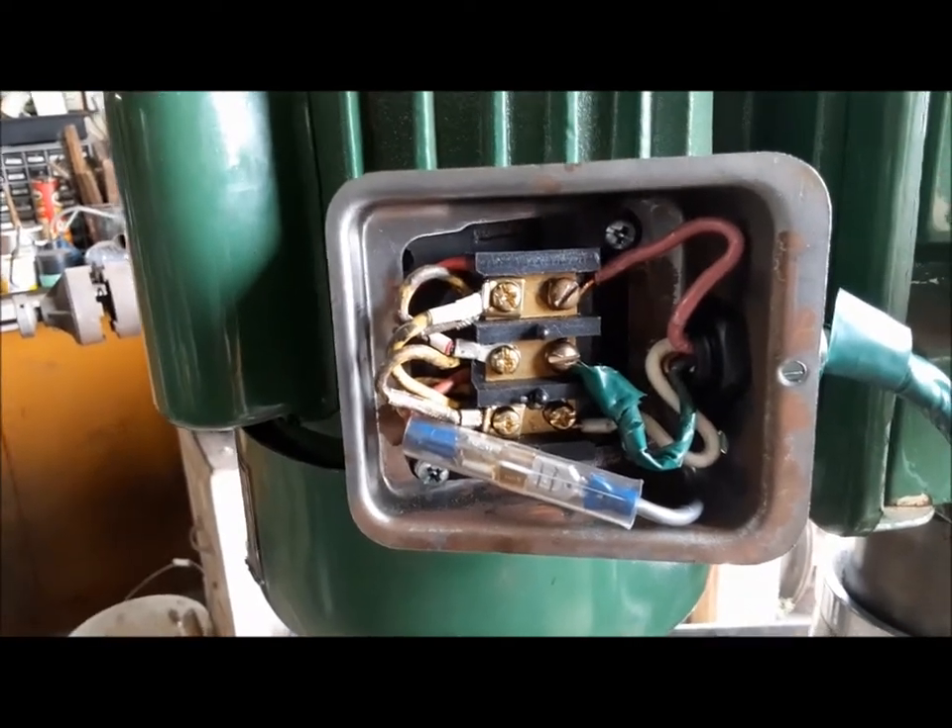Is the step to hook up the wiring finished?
Yes.